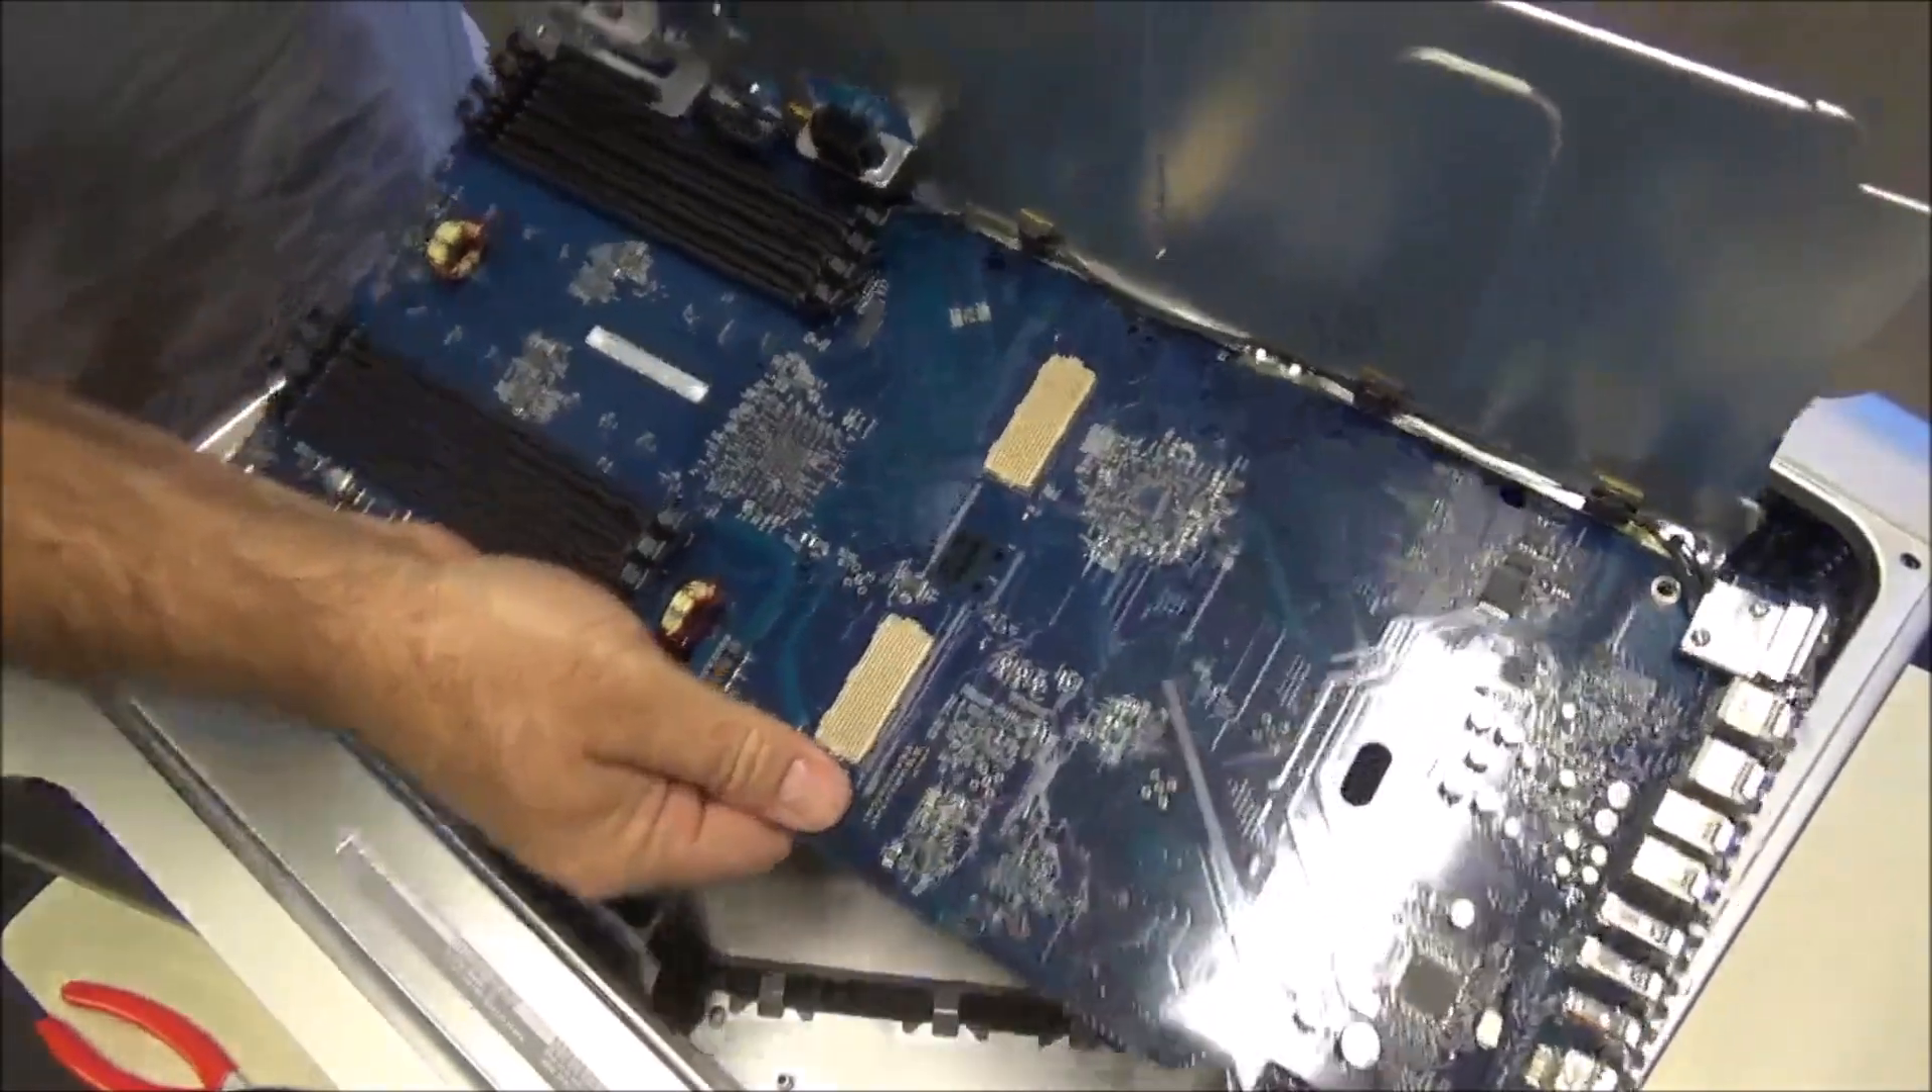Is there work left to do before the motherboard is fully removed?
Yes.